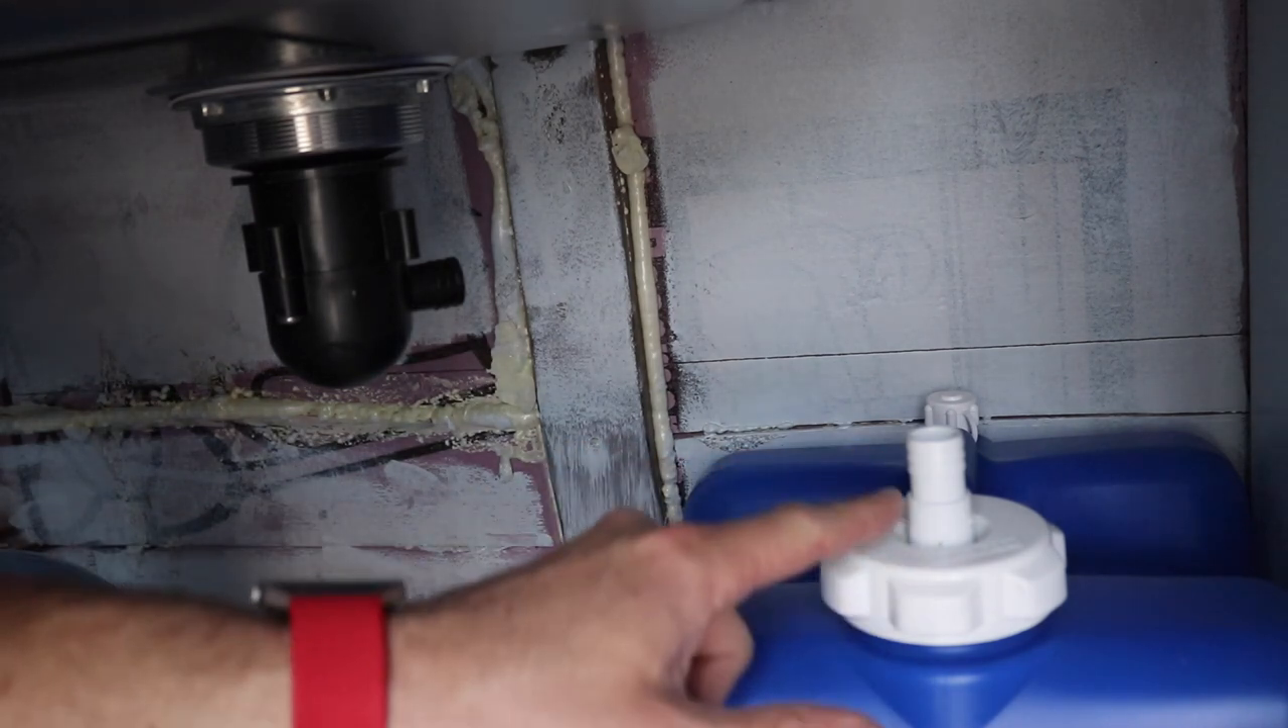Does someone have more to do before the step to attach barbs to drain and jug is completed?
No.